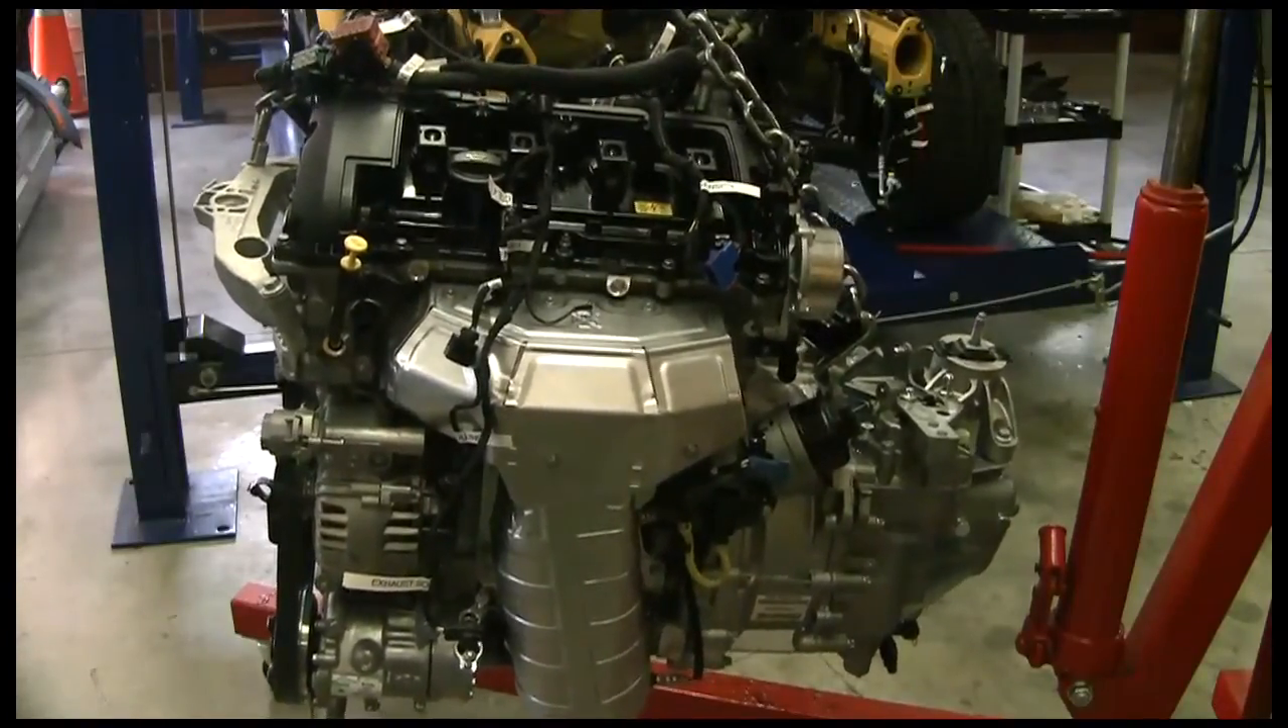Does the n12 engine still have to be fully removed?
No.